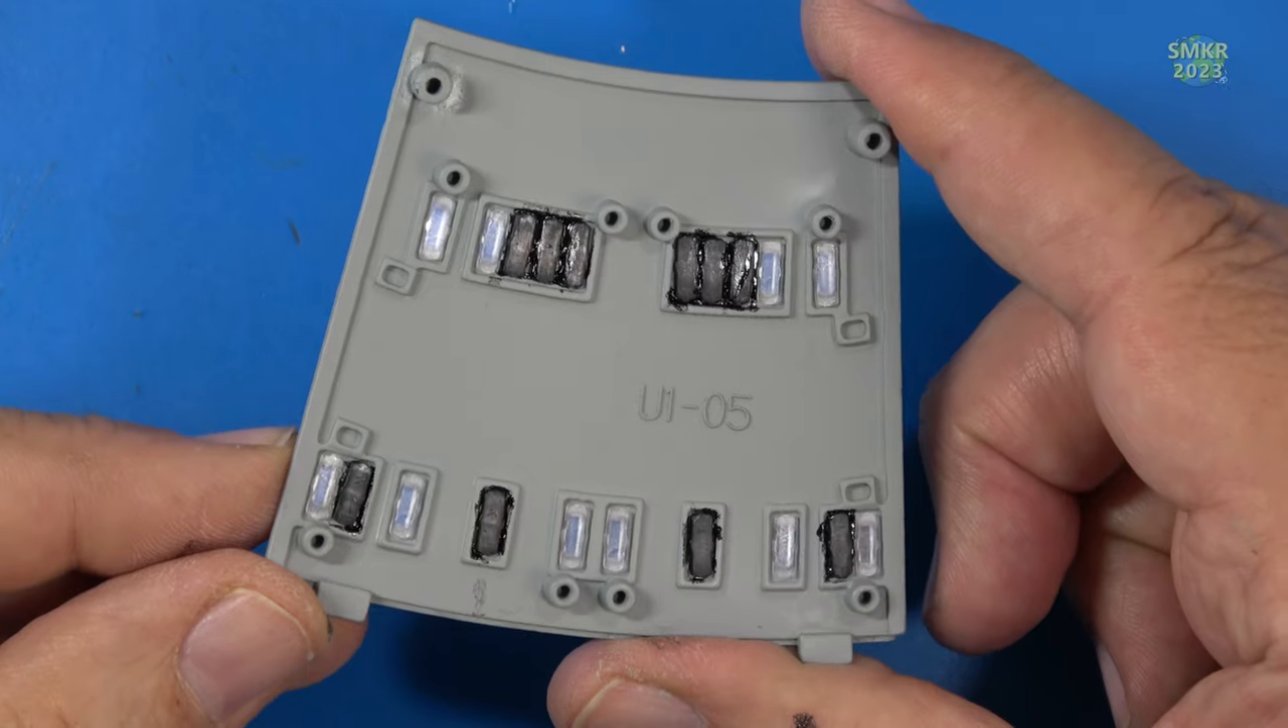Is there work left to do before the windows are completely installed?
No.